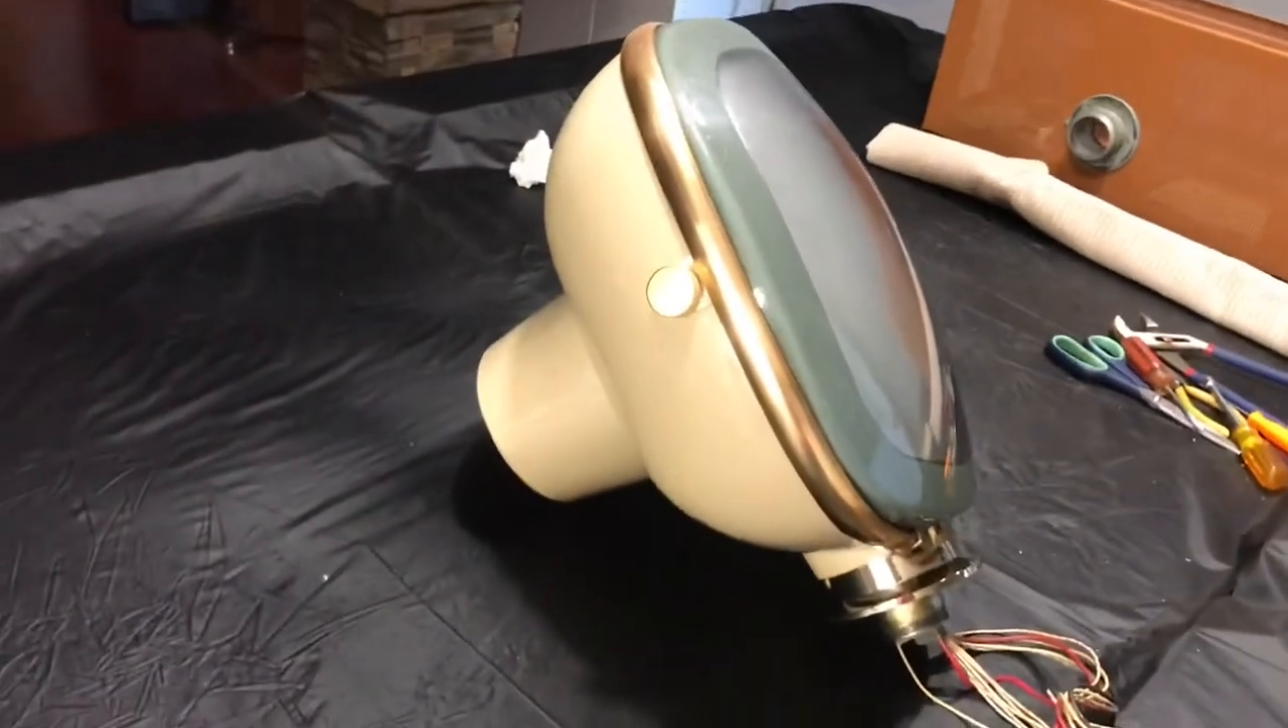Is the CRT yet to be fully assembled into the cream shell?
No.